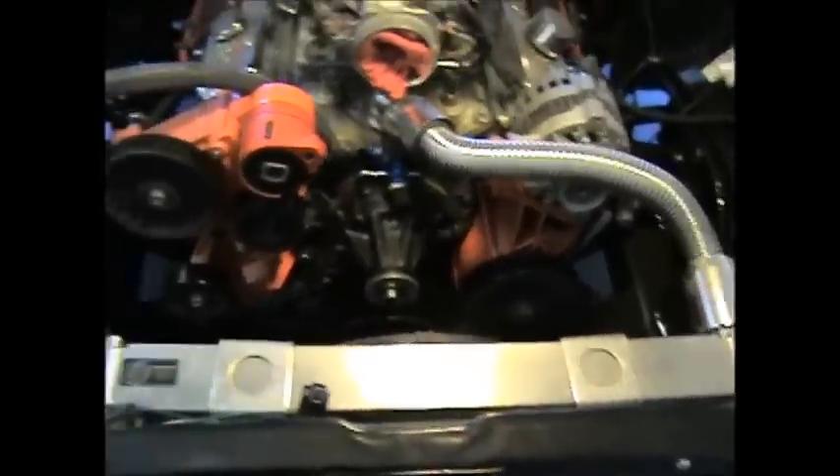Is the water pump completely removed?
No.